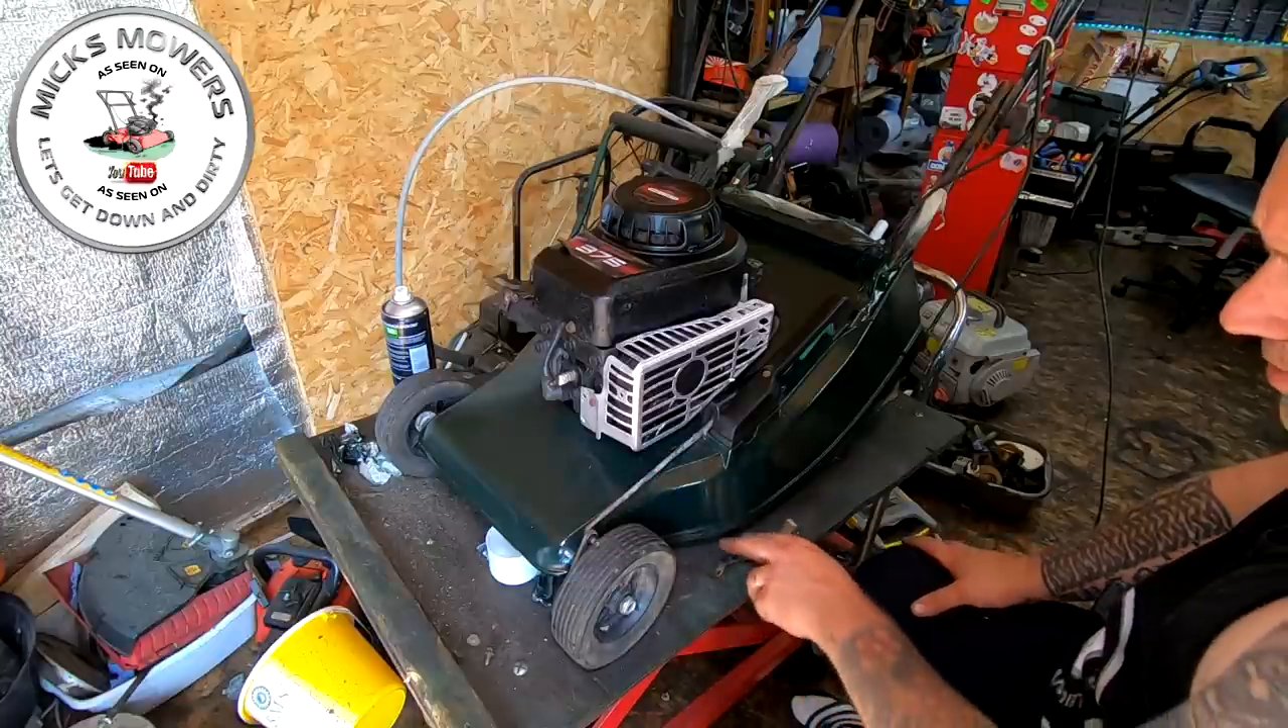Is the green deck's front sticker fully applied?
No.